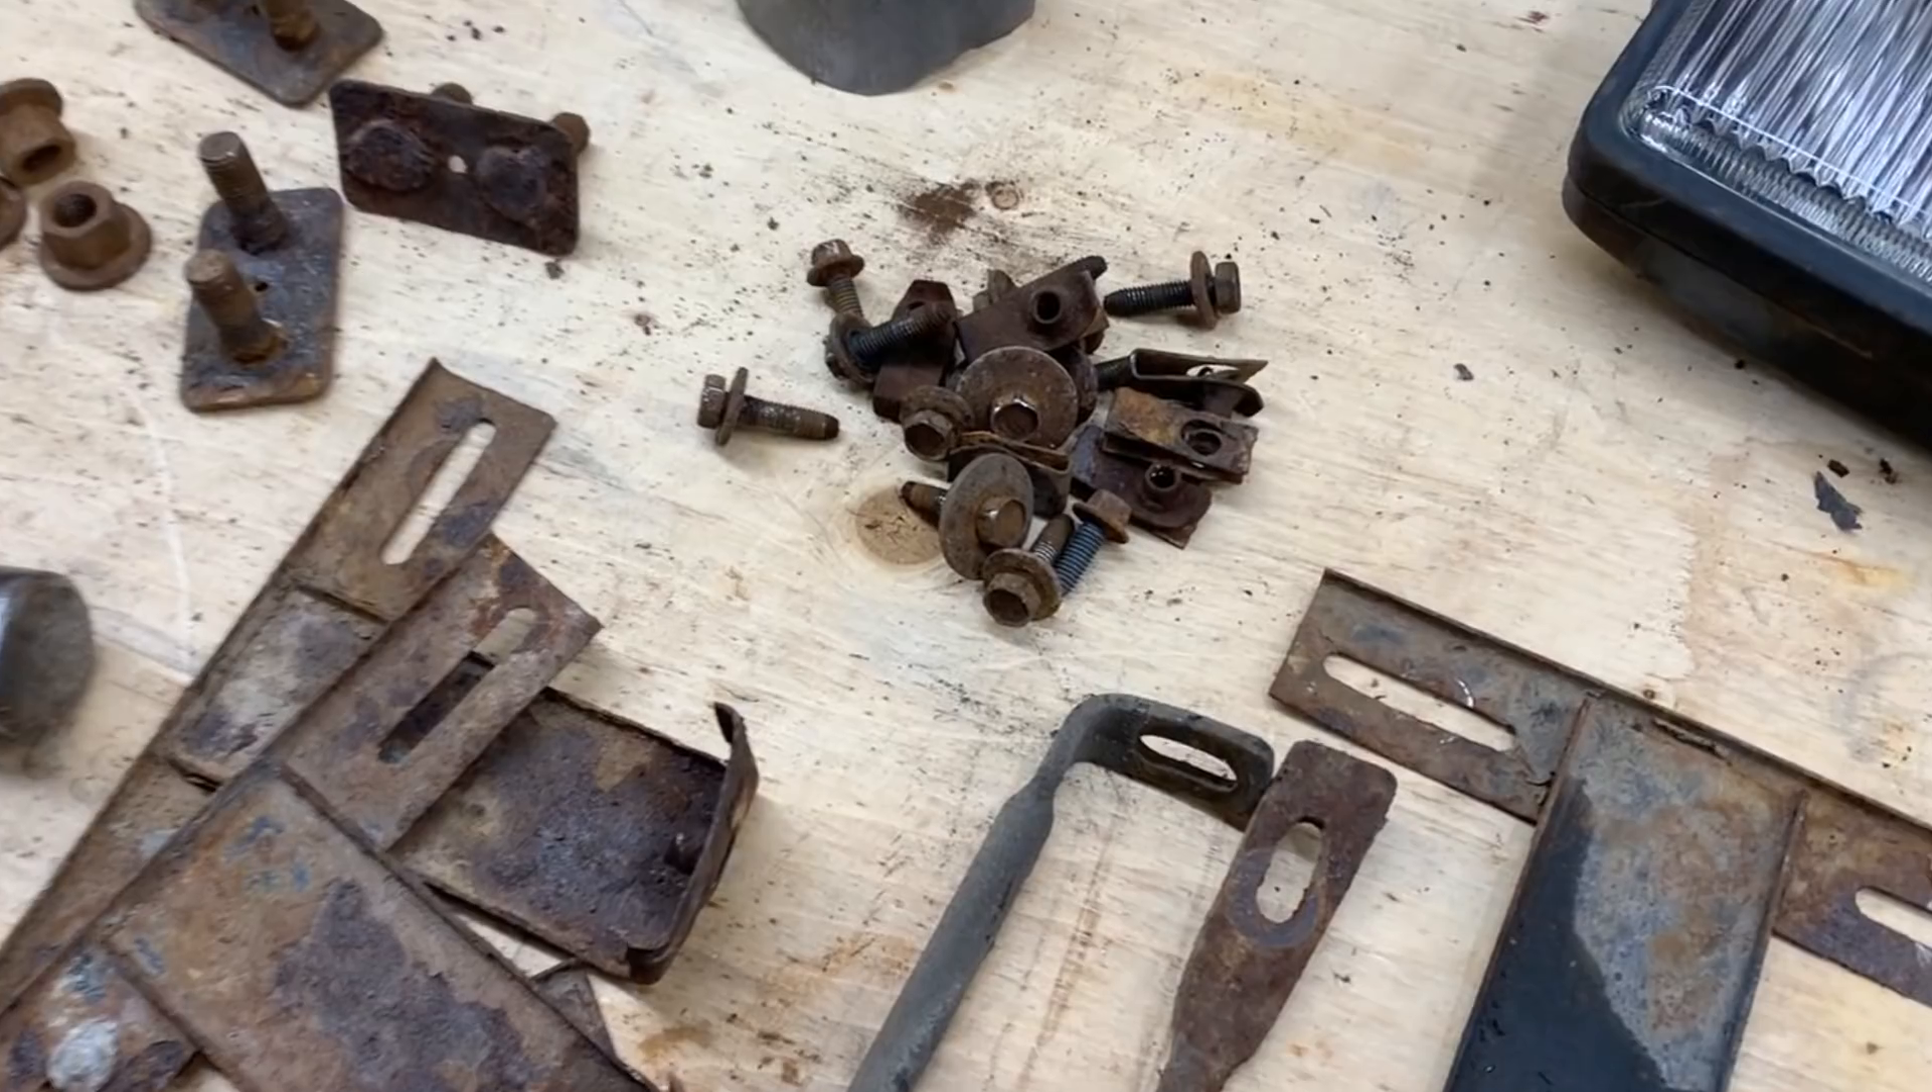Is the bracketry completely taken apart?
Yes.